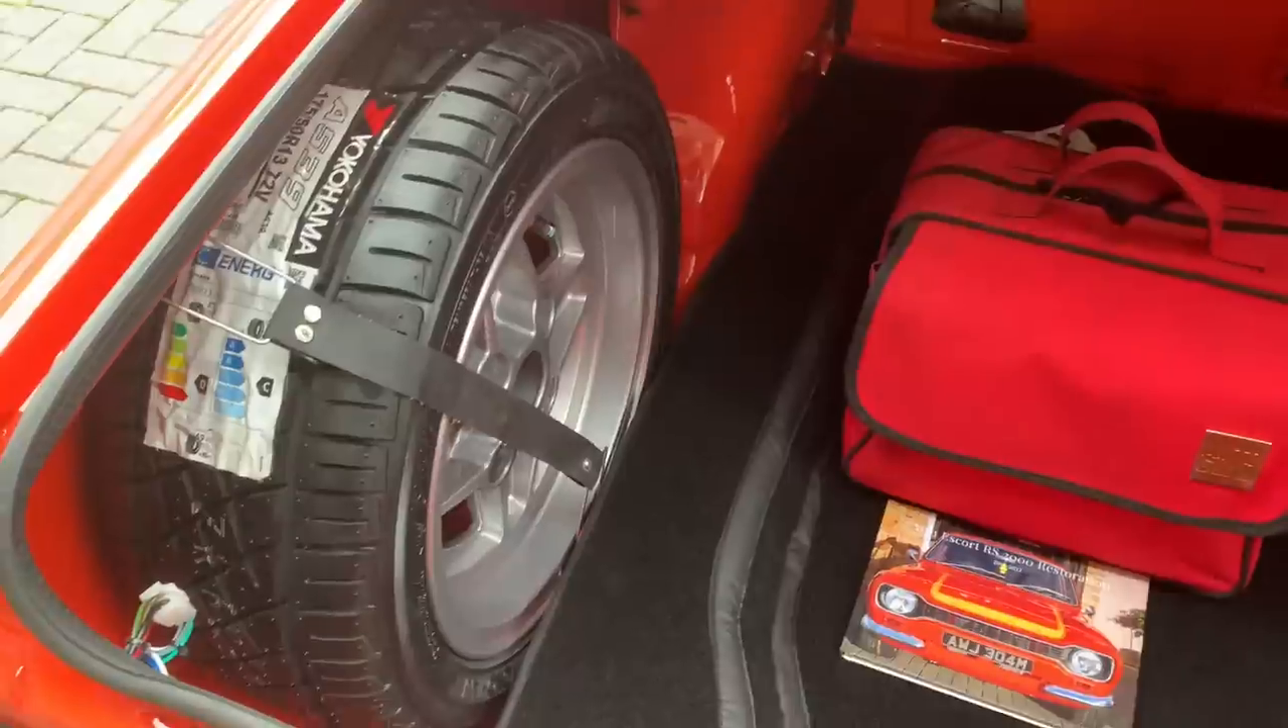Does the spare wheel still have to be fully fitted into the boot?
No.